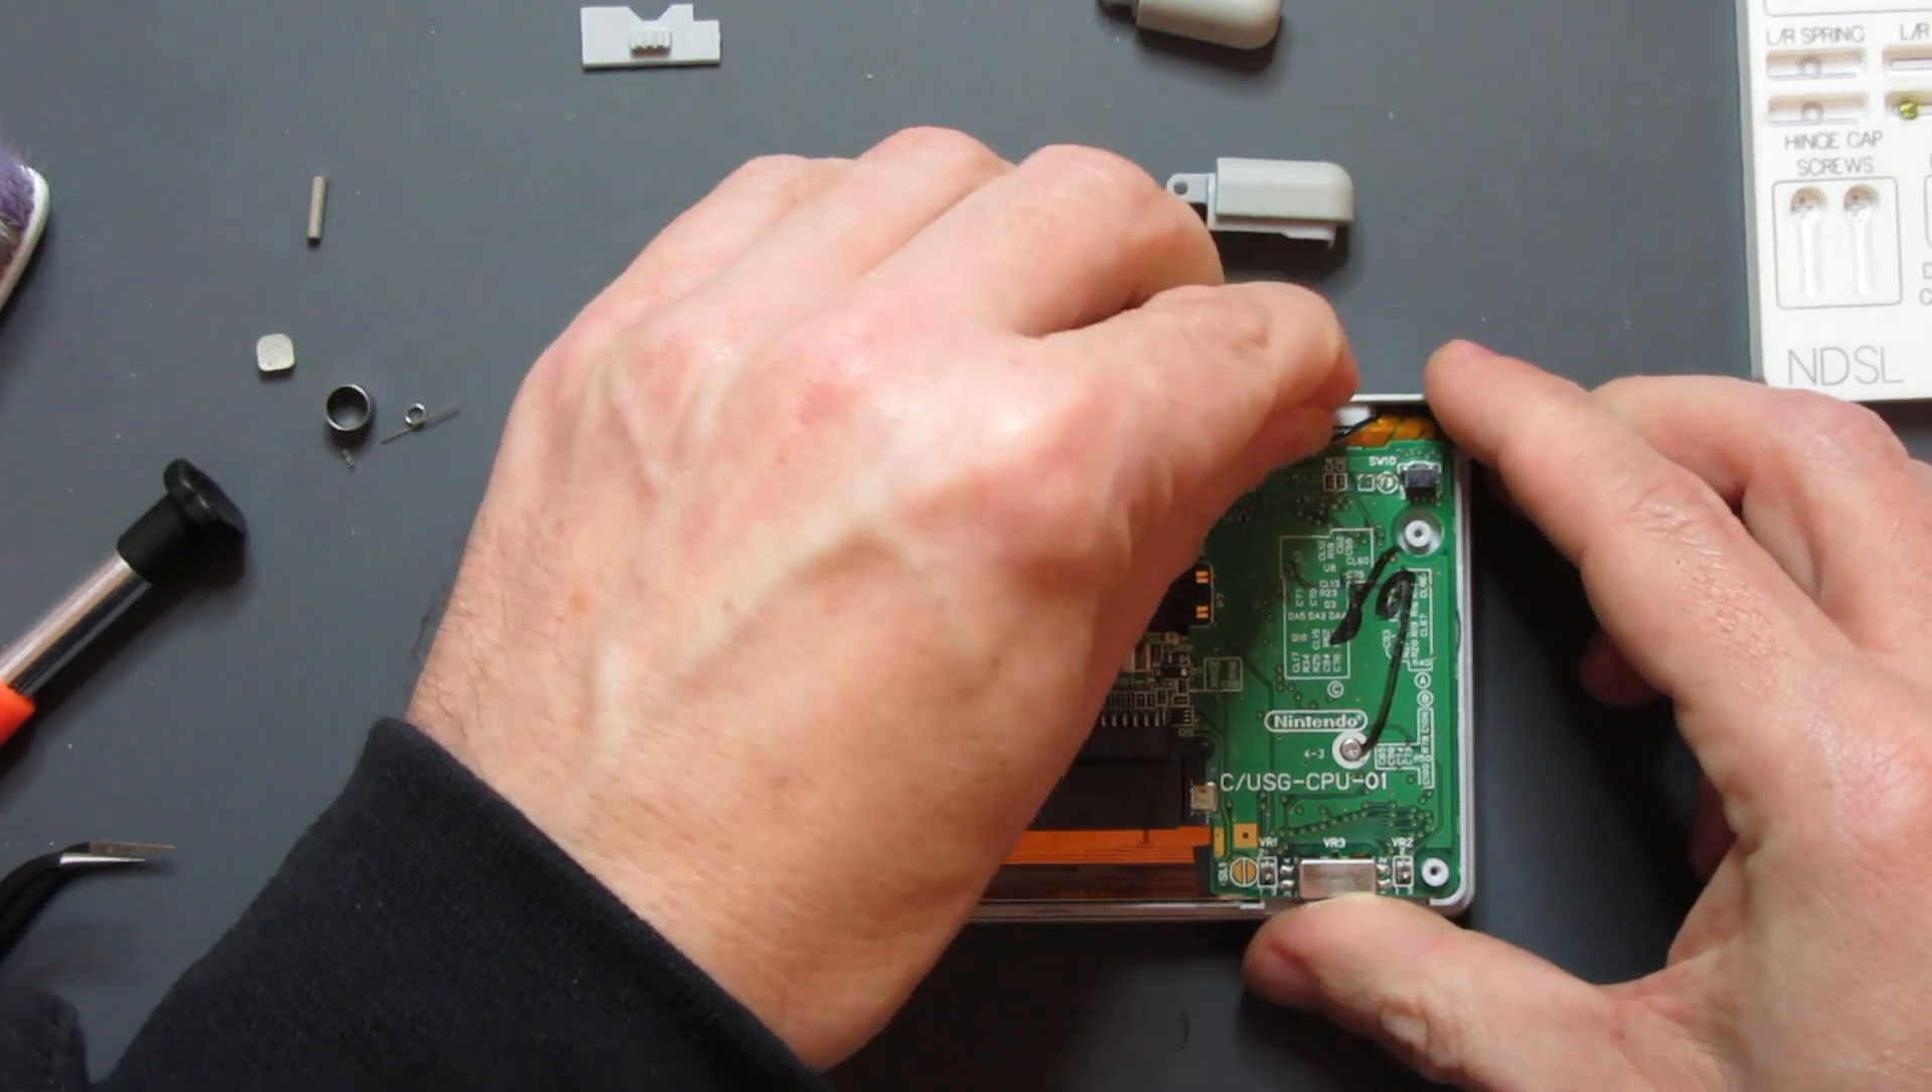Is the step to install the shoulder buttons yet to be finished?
Yes.